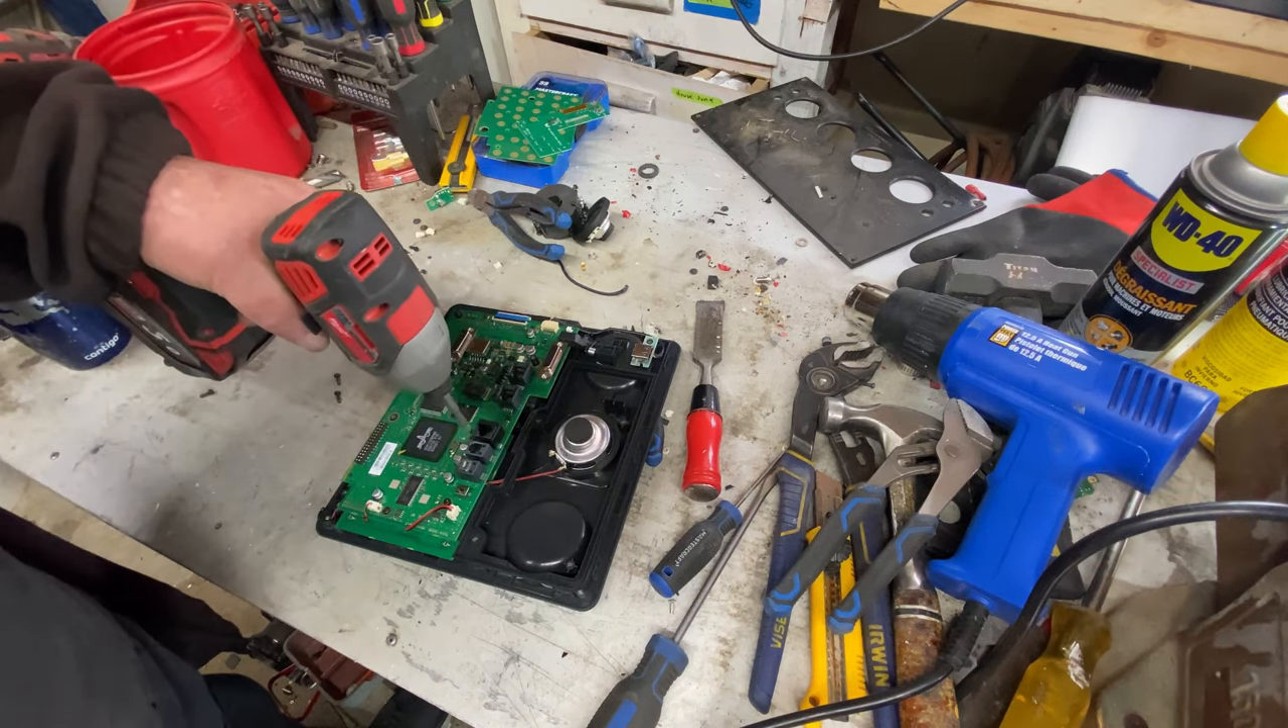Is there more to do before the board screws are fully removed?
Yes.